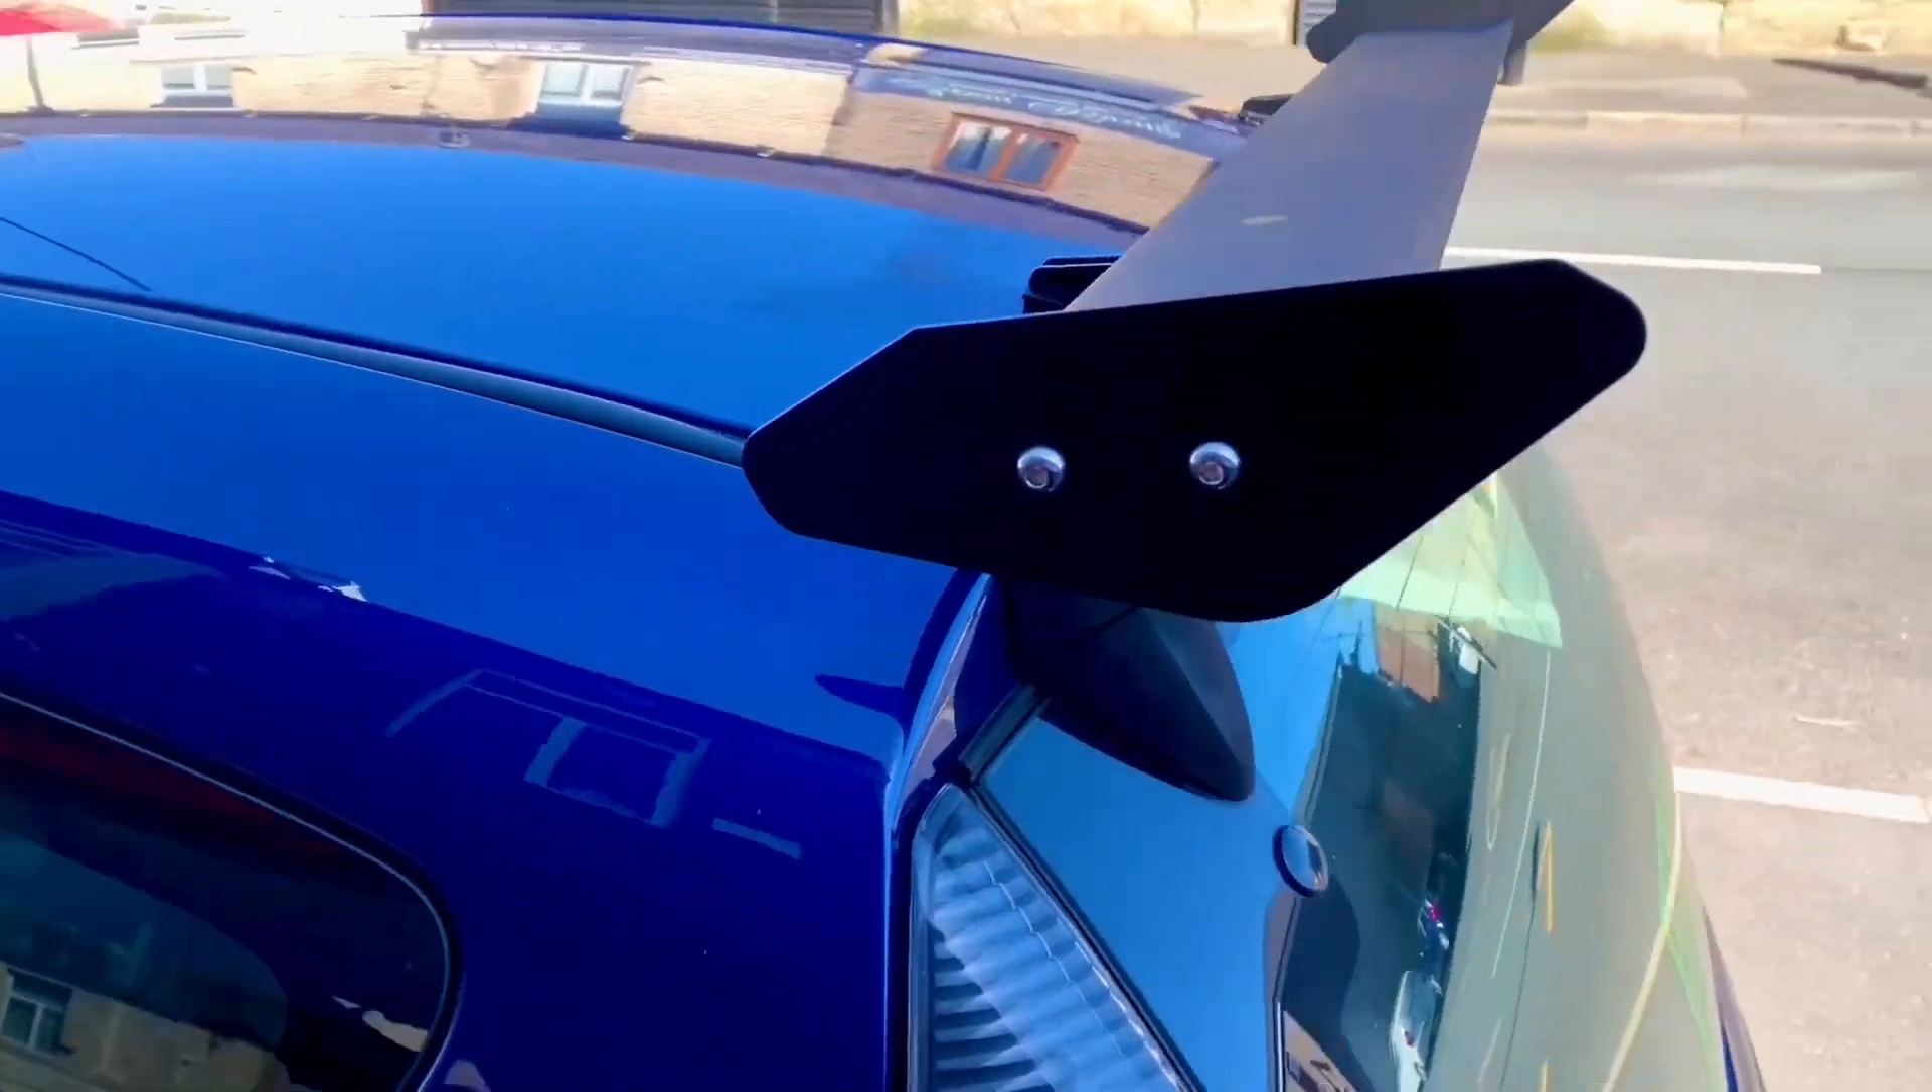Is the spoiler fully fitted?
Yes.